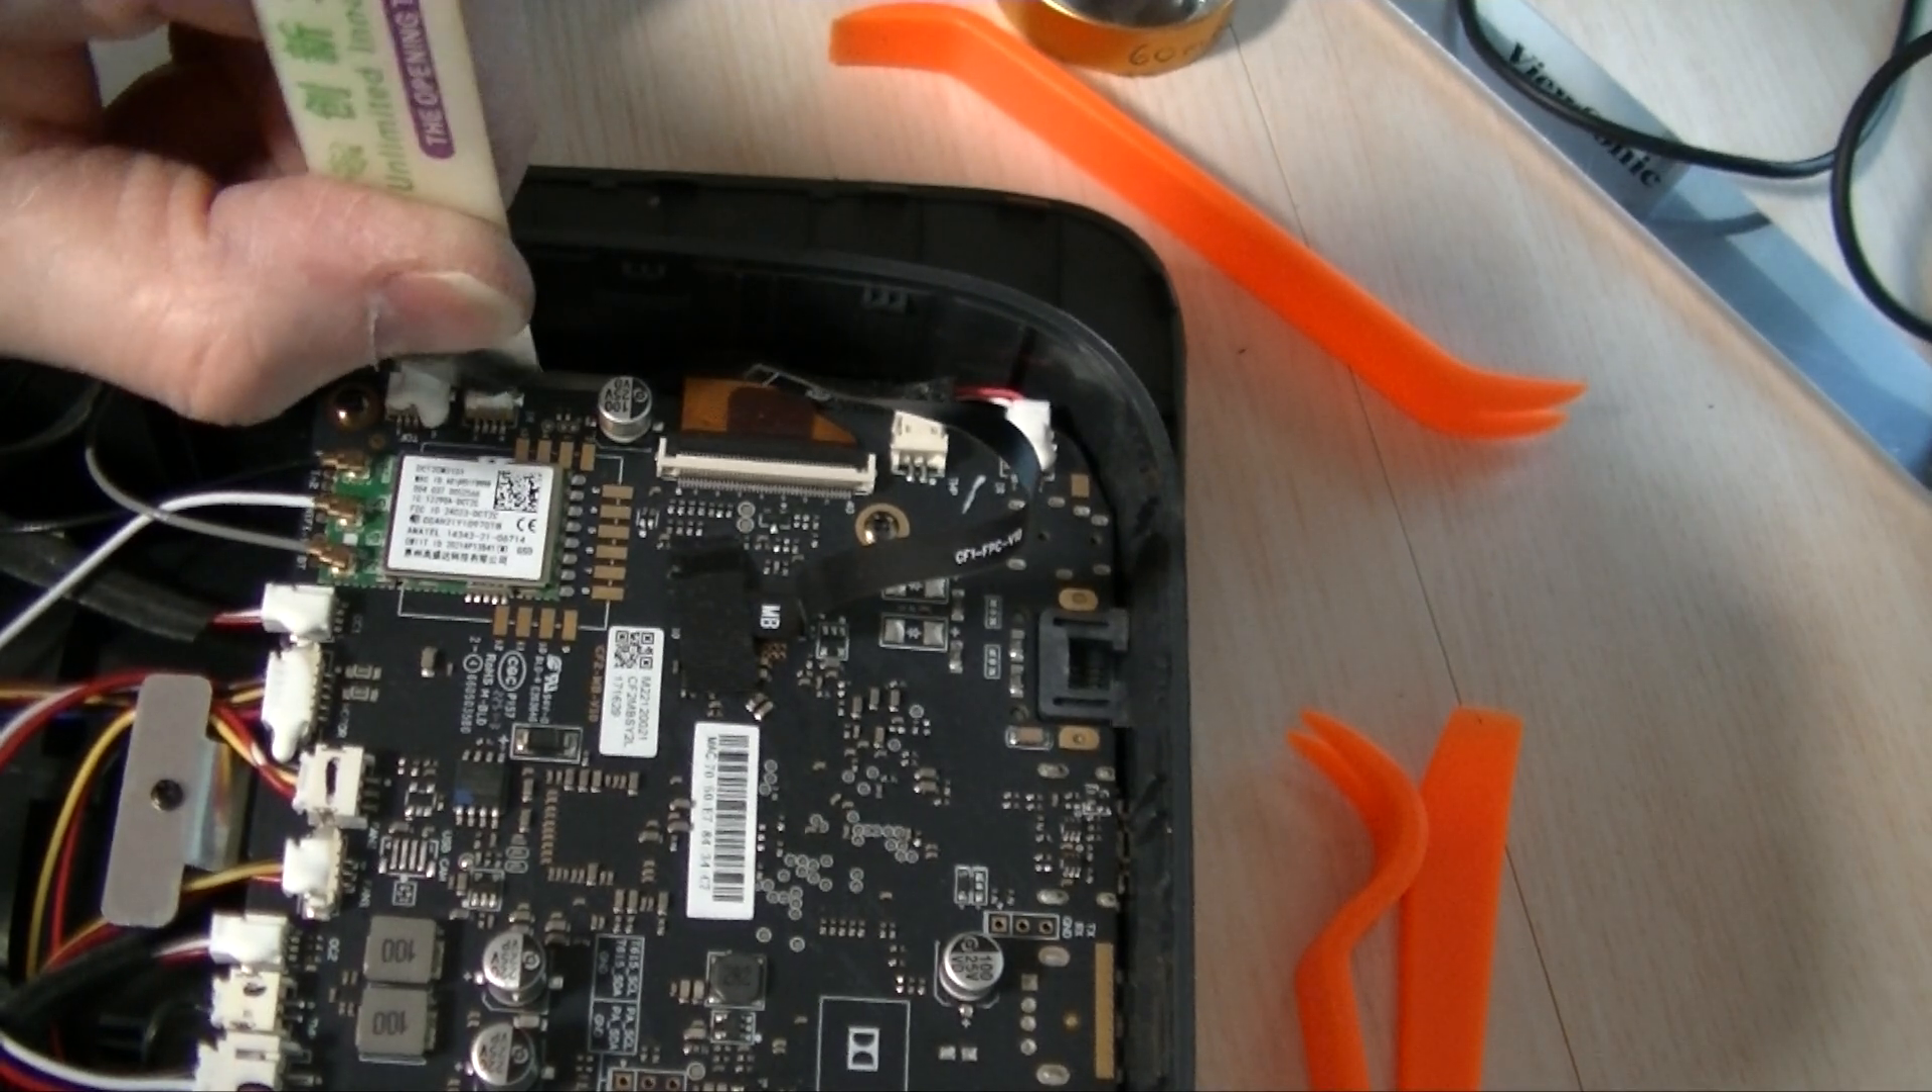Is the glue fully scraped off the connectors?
No.